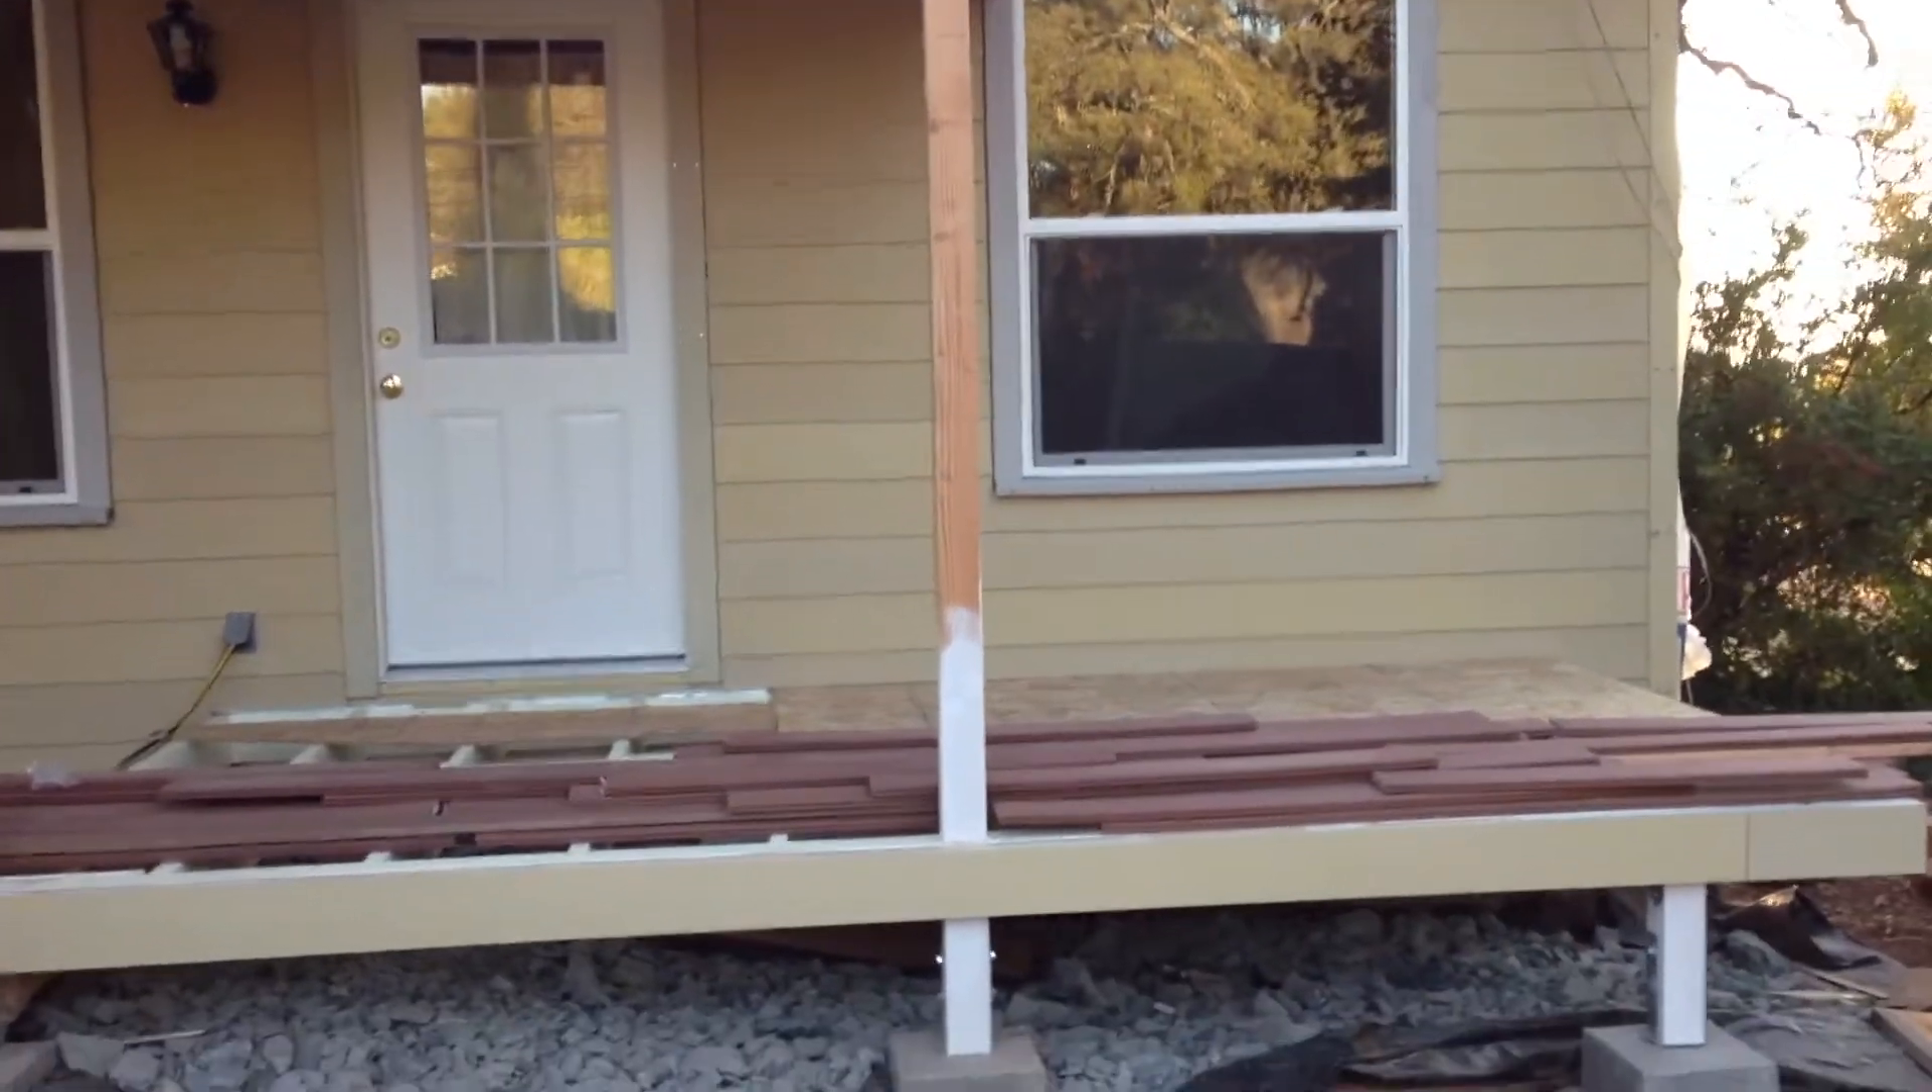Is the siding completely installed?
Yes.